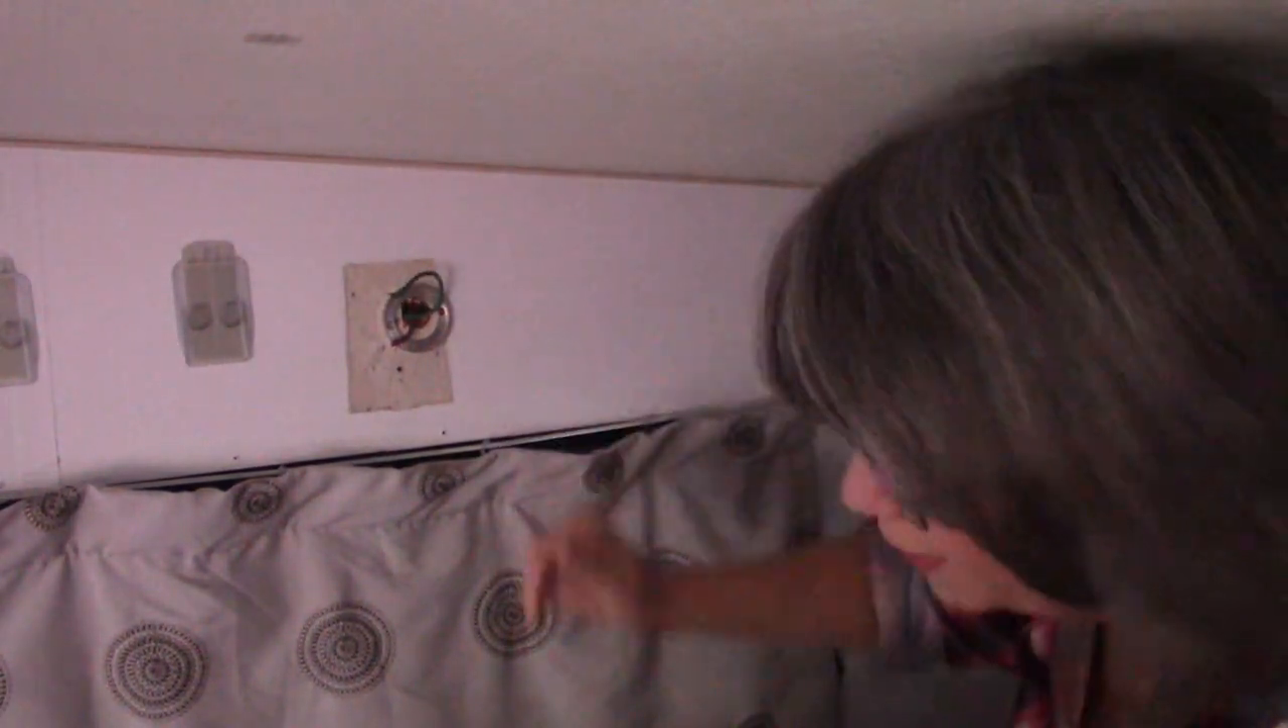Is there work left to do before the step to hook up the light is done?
Yes.